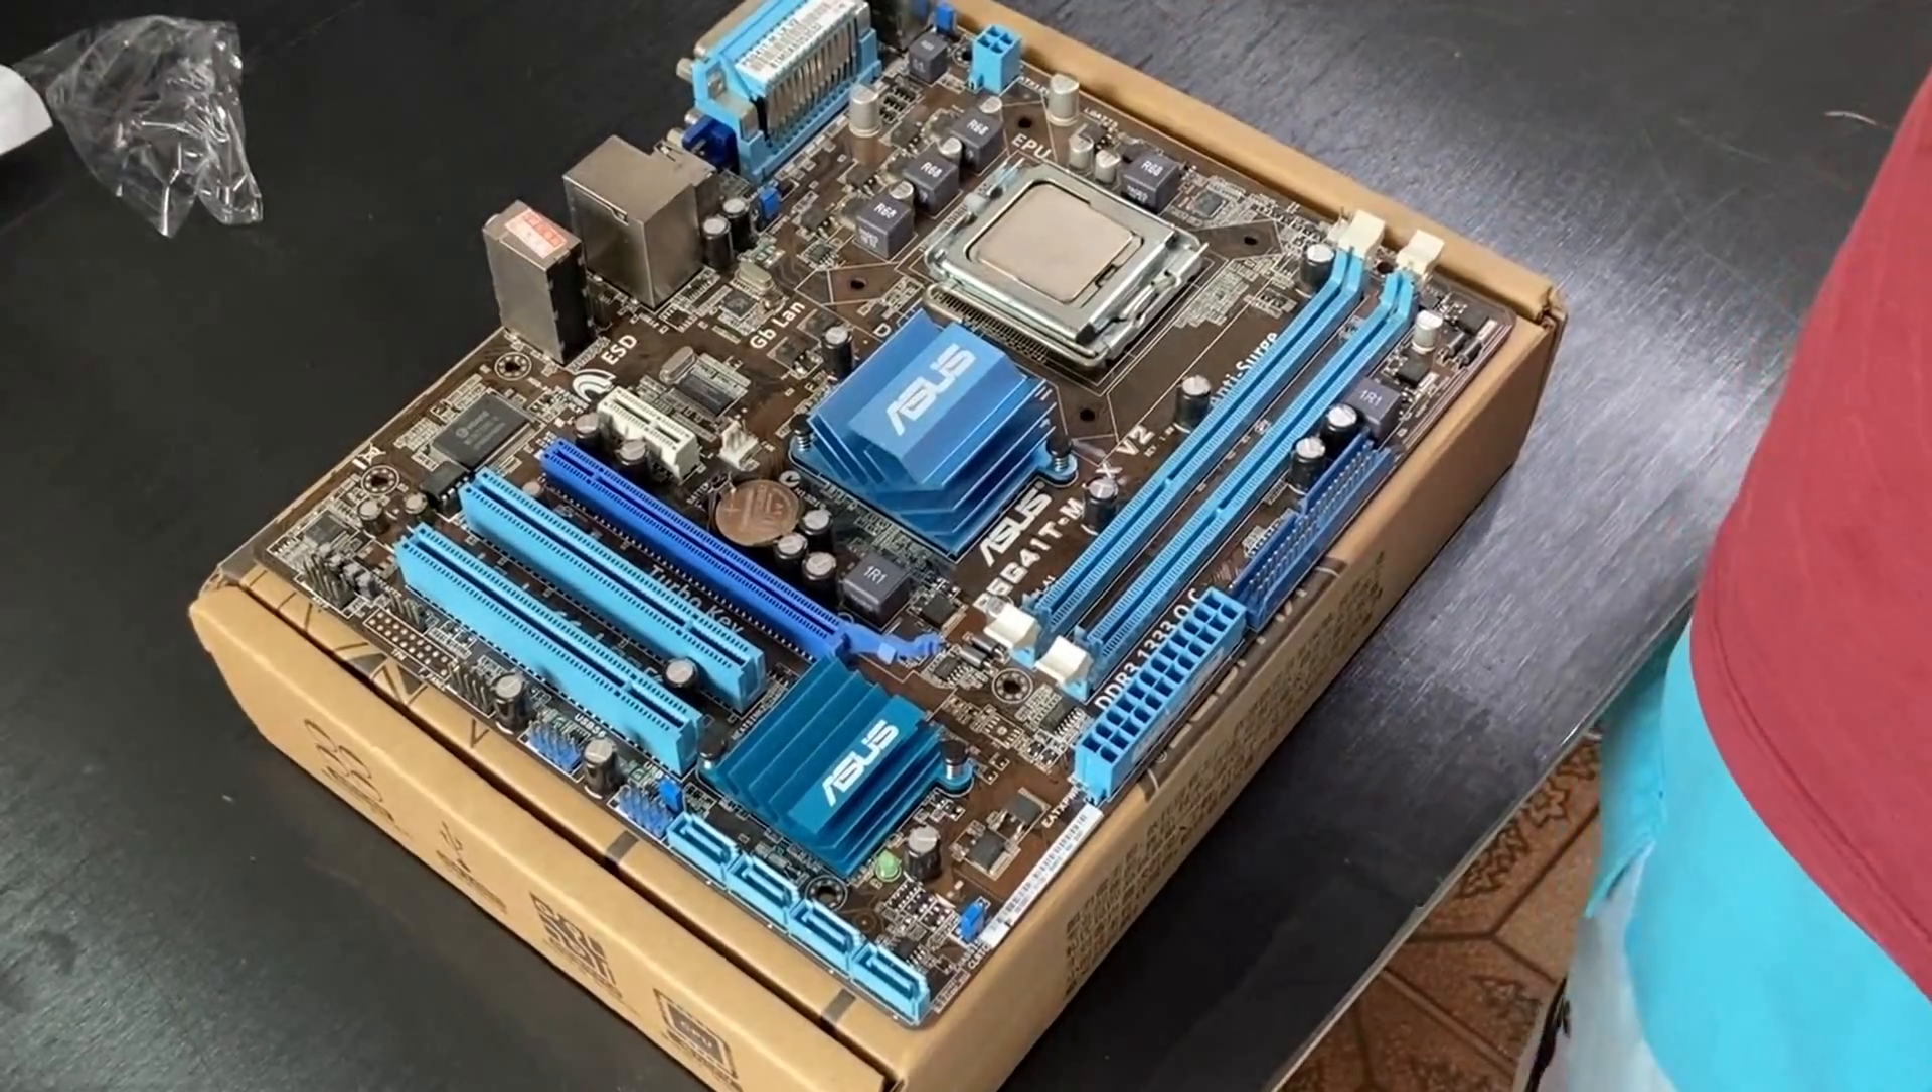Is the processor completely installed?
Yes.